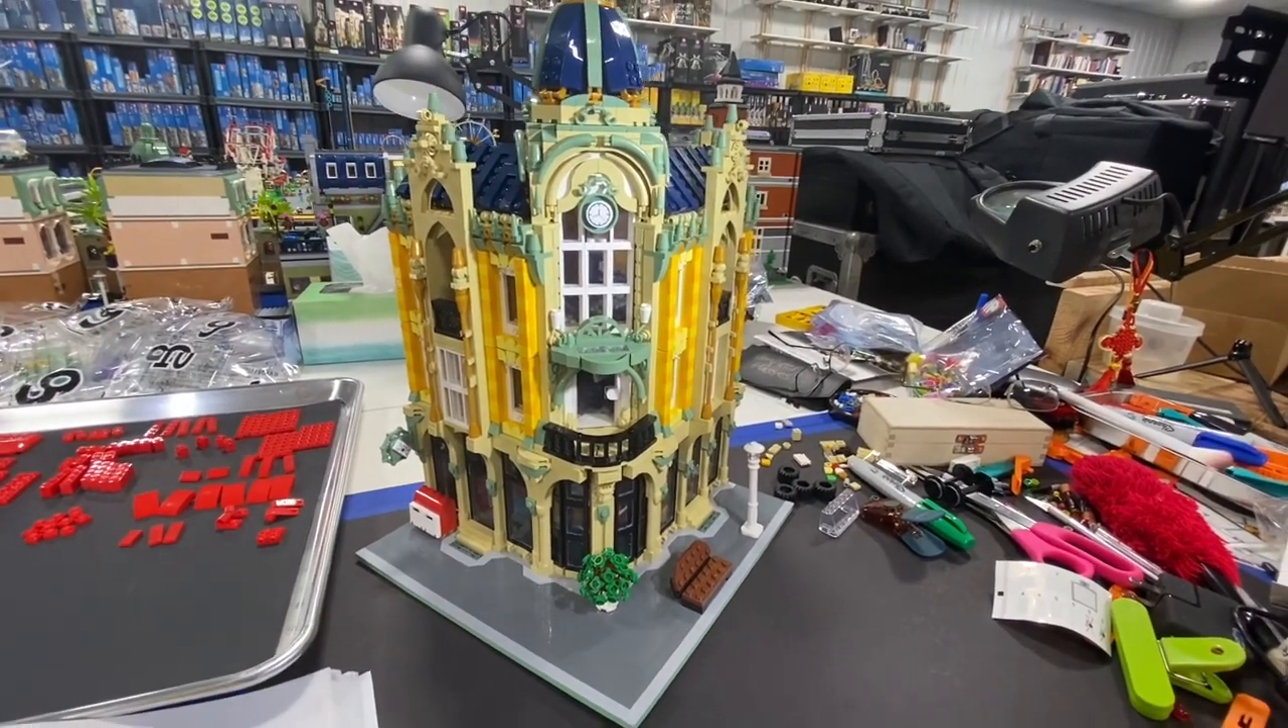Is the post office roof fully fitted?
Yes.